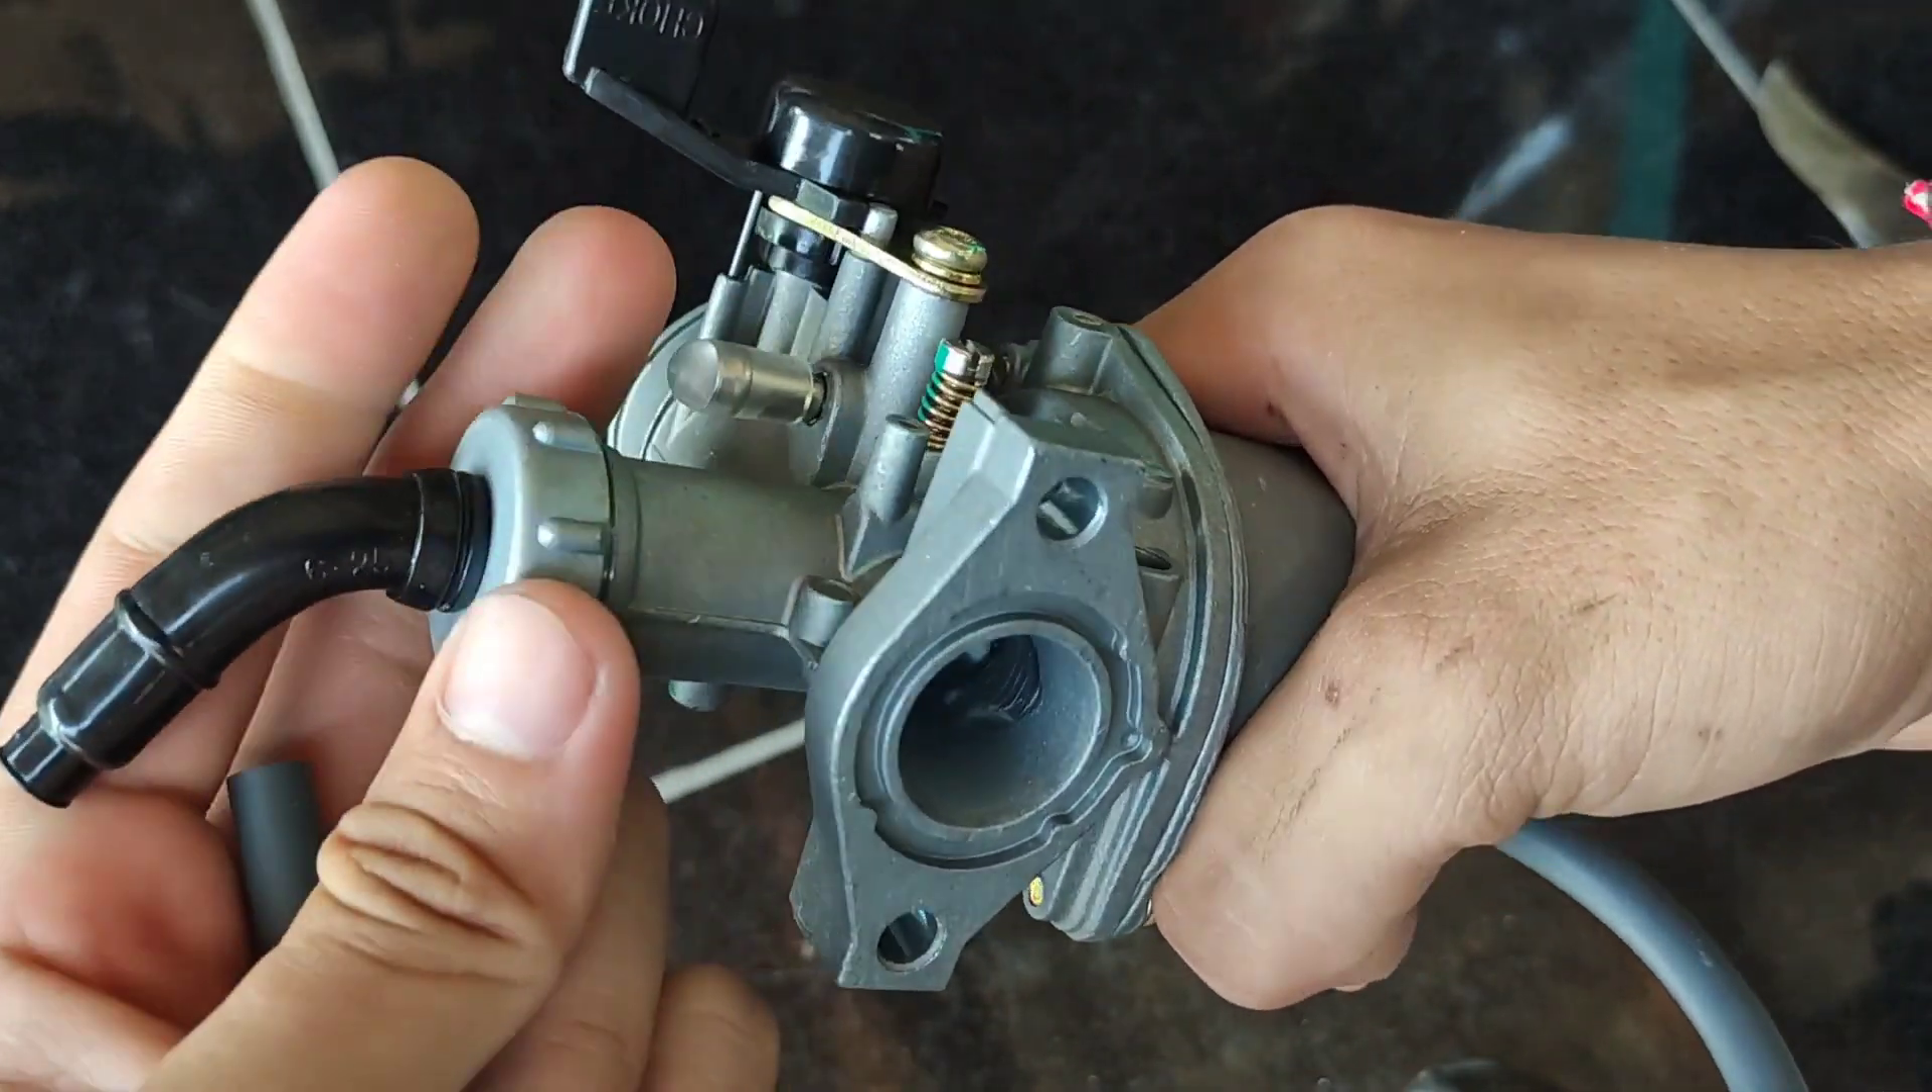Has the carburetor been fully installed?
No.